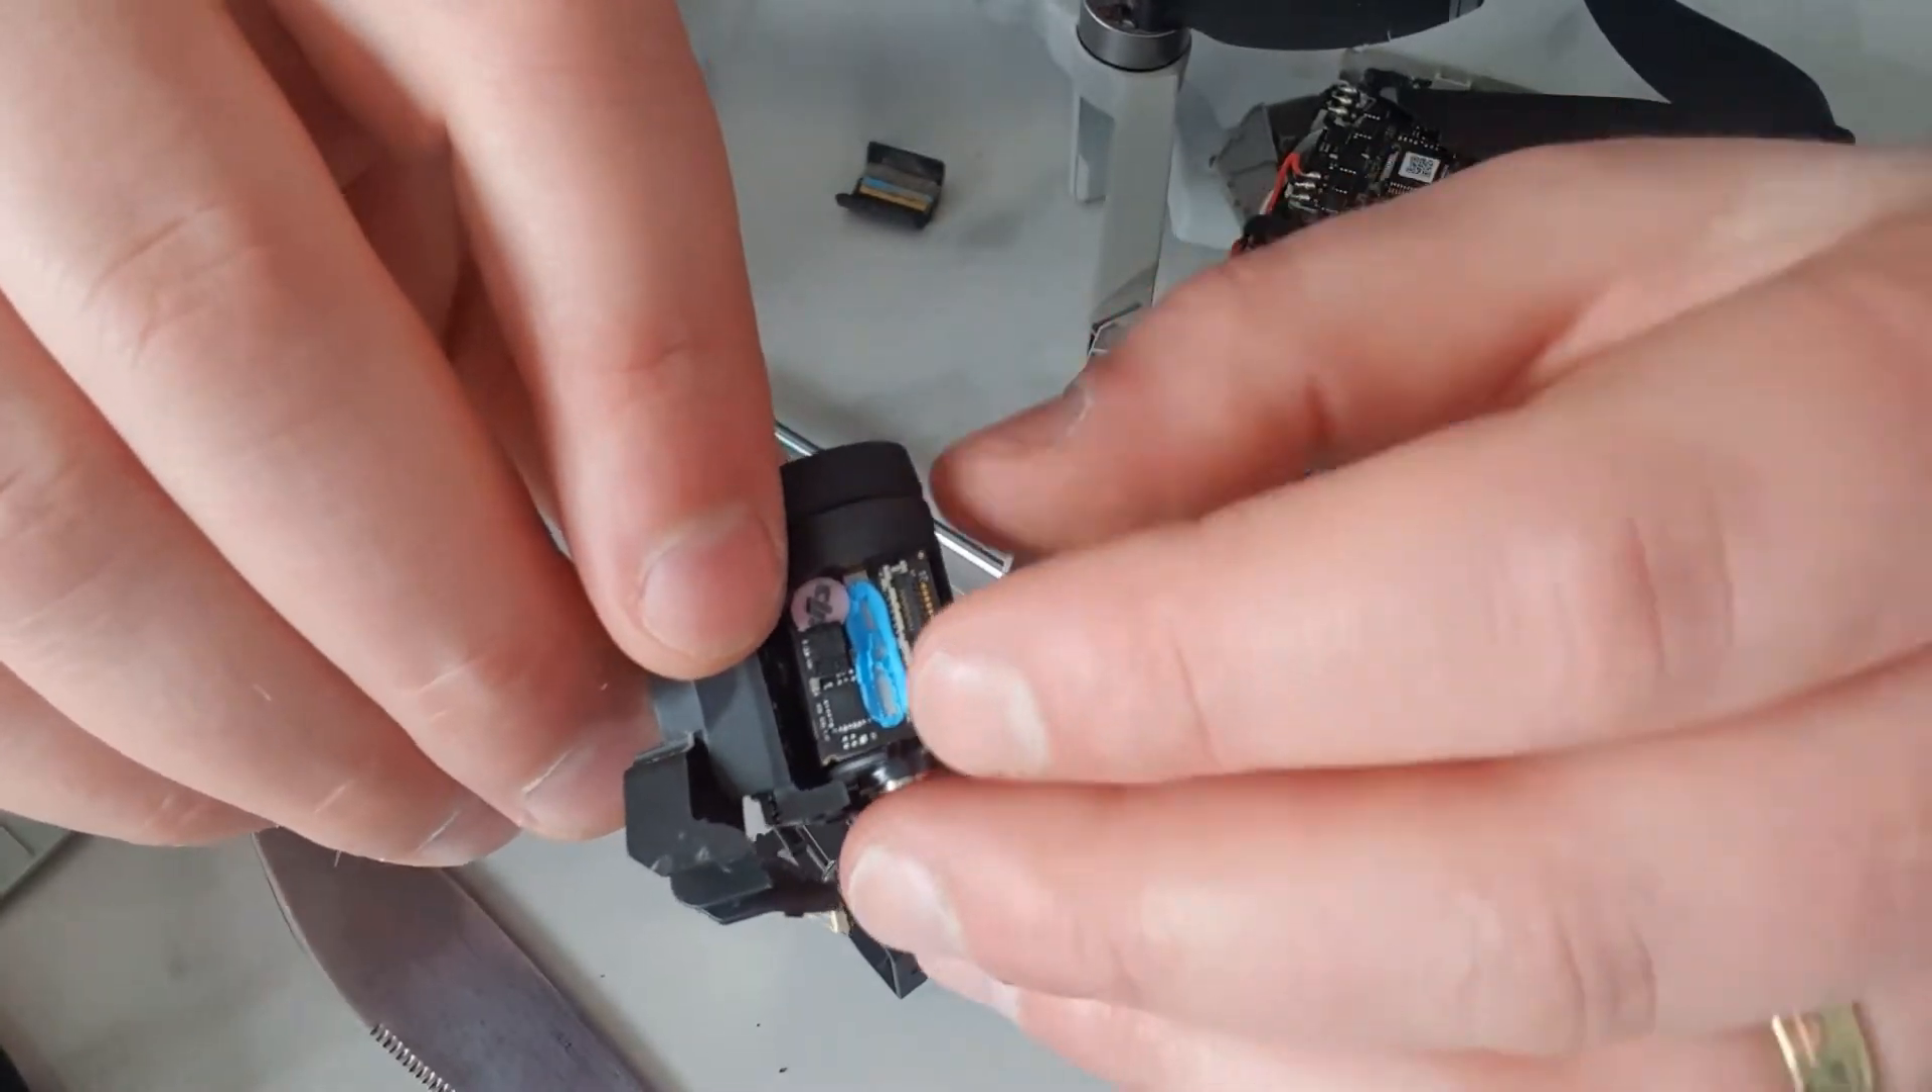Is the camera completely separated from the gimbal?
No.